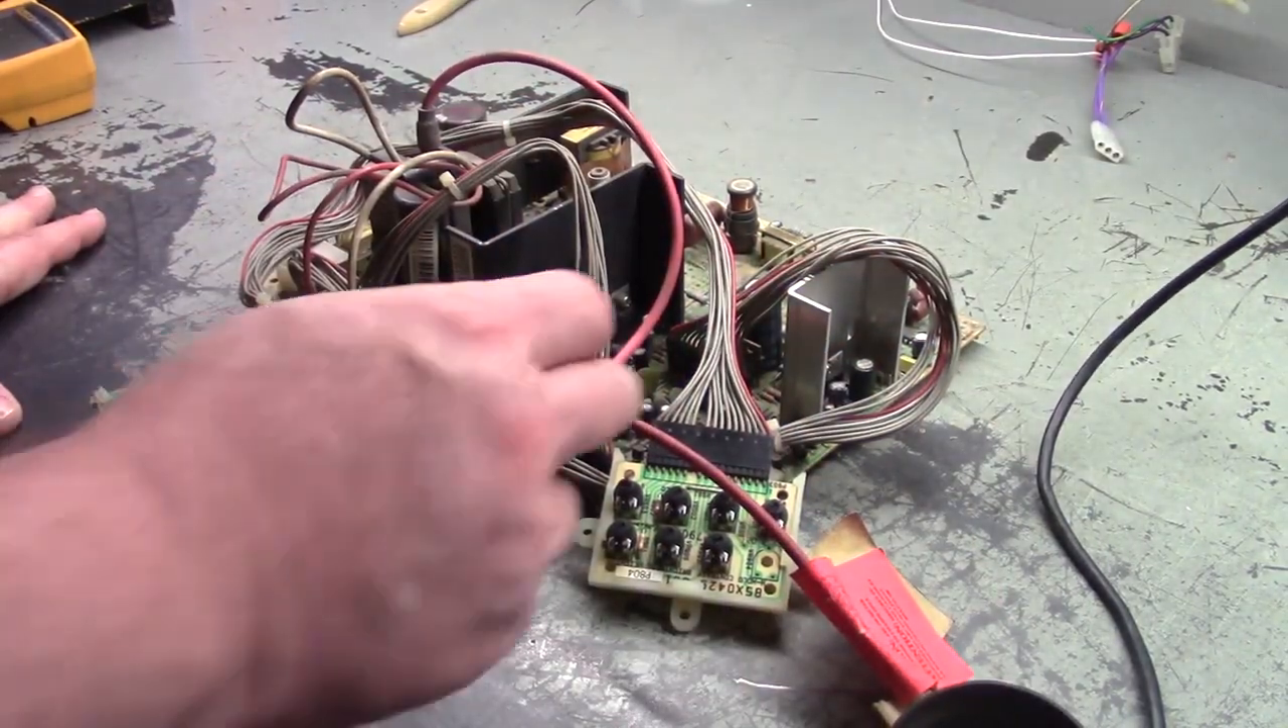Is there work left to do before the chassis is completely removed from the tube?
No.